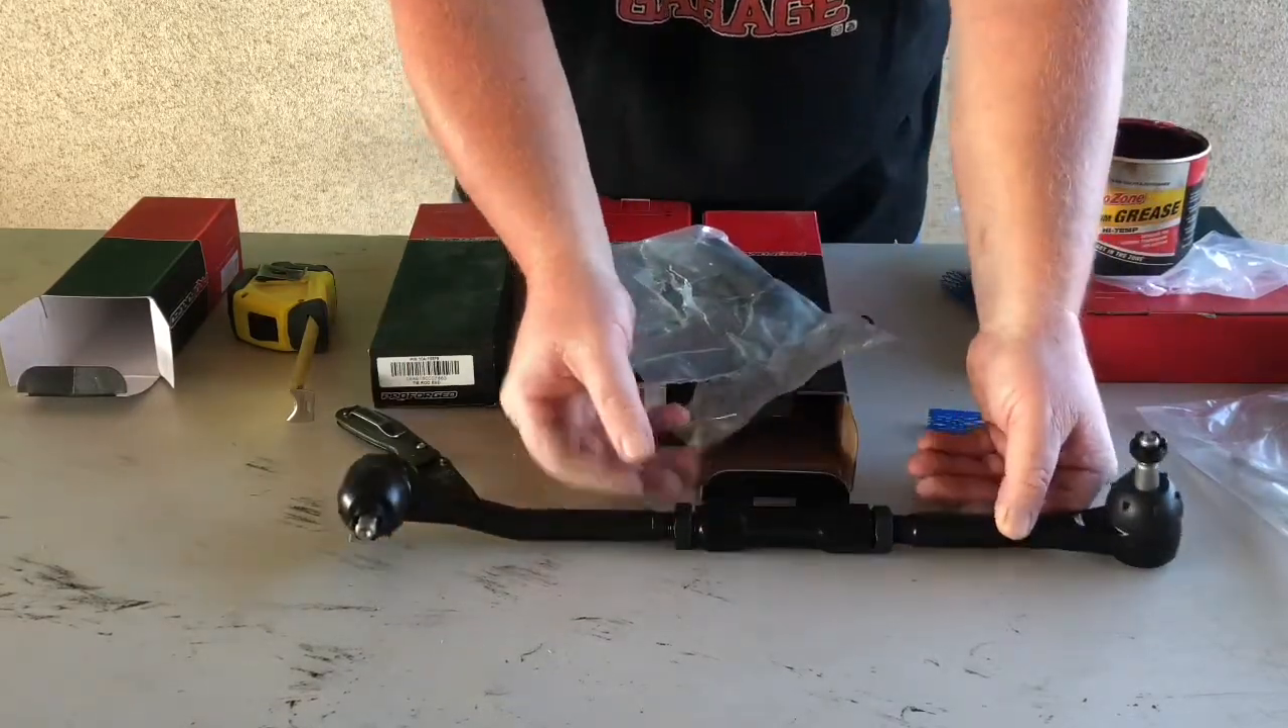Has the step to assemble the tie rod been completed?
Yes.